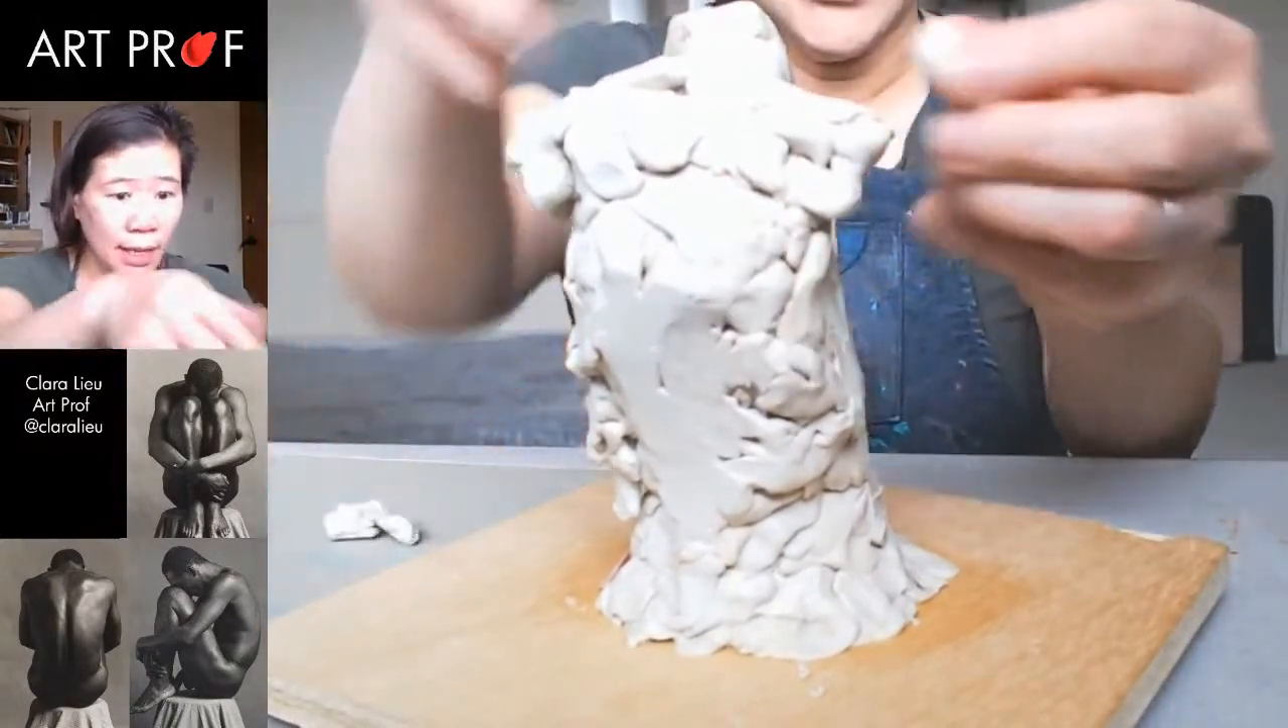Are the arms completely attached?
No.